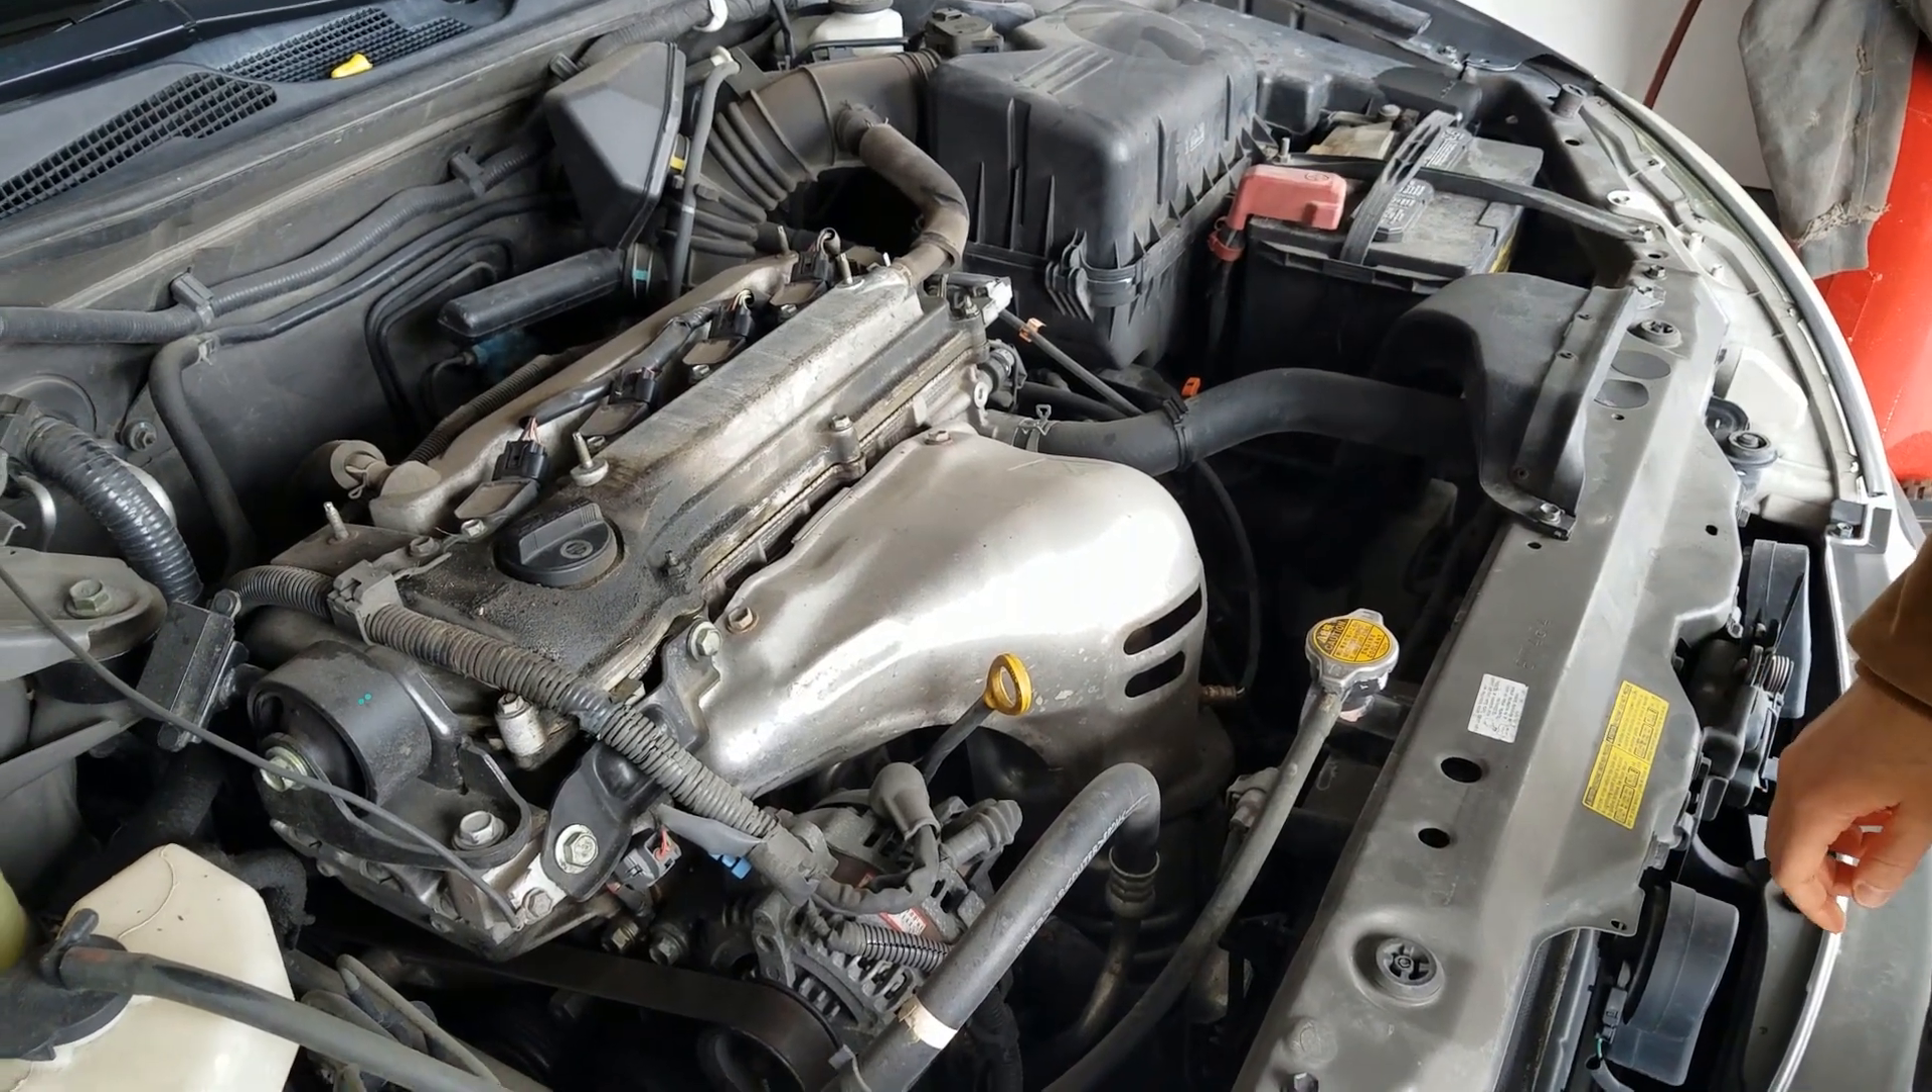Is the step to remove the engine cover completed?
Yes.